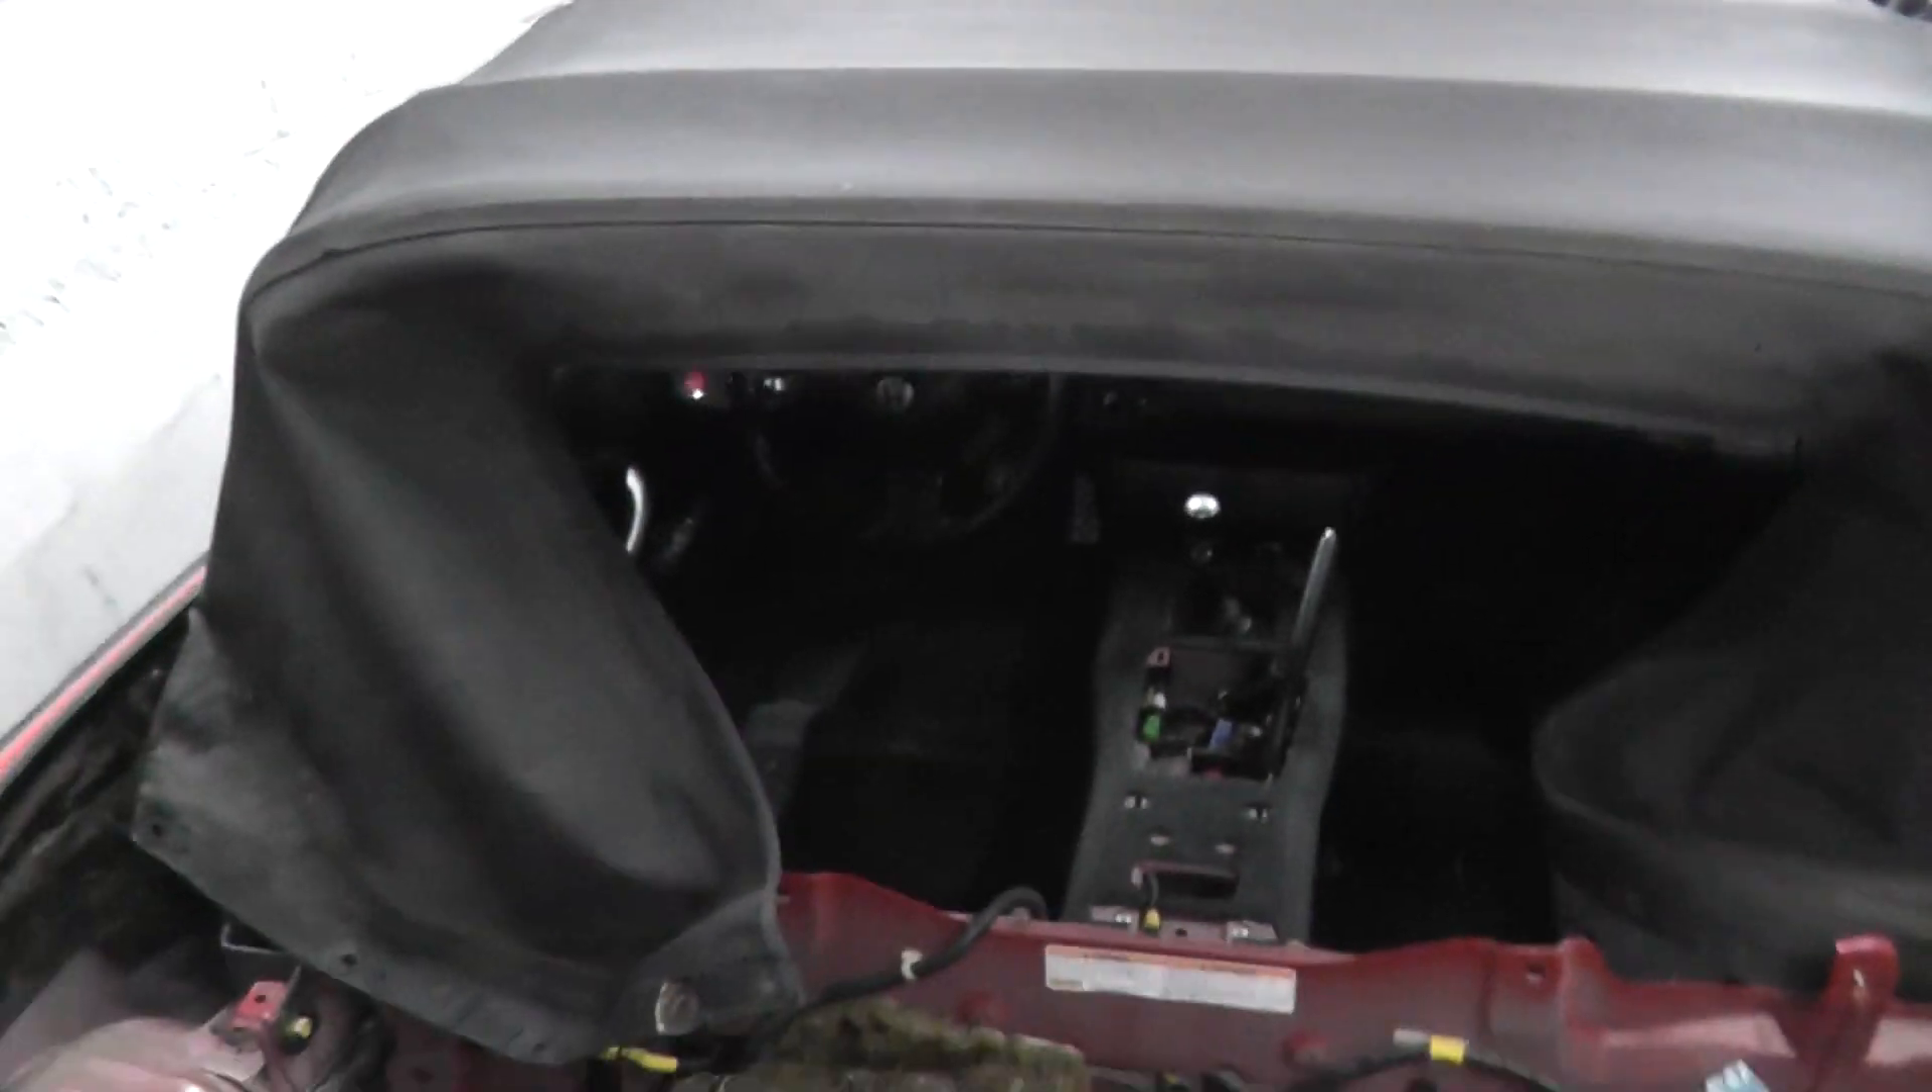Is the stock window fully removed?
Yes.